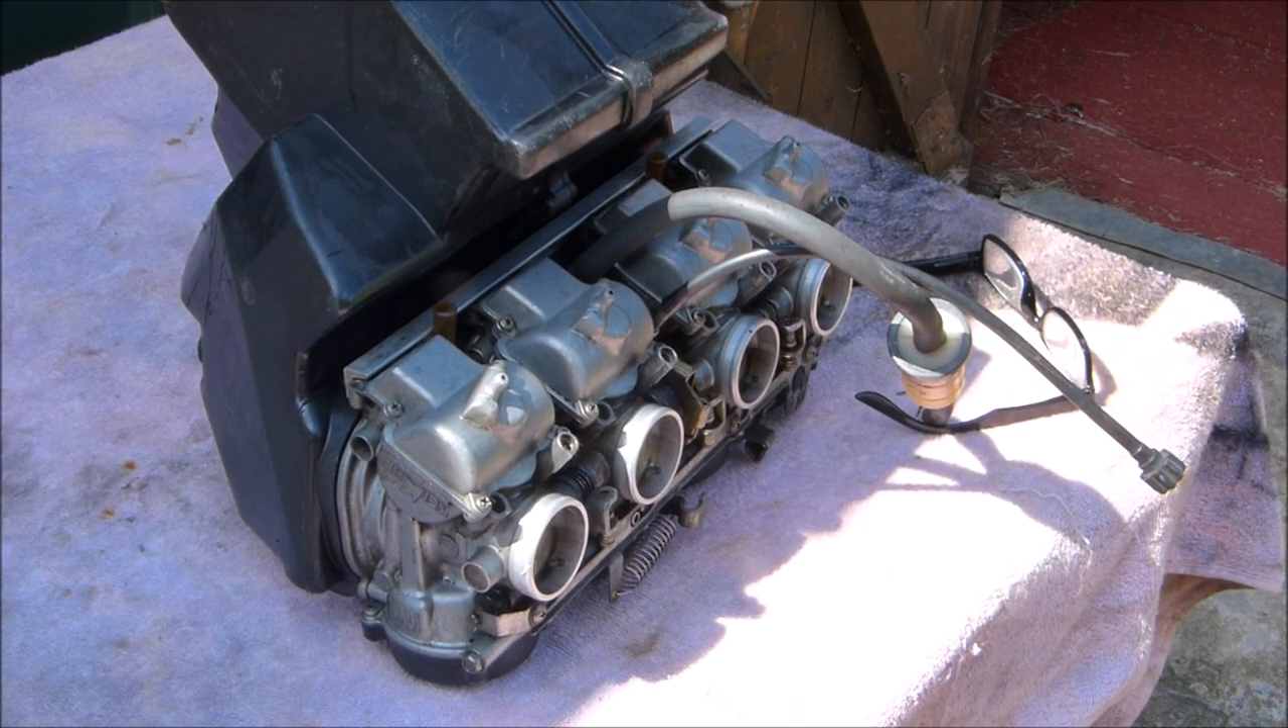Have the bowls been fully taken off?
No.